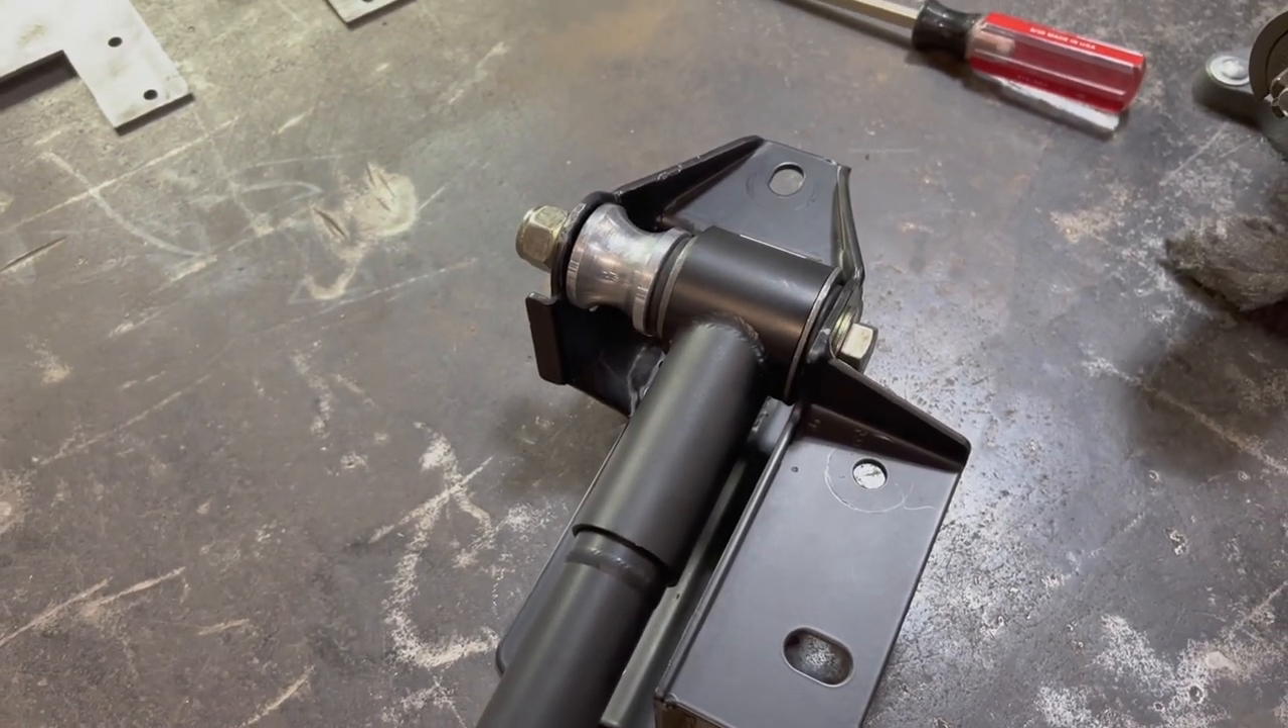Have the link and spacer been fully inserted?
Yes.